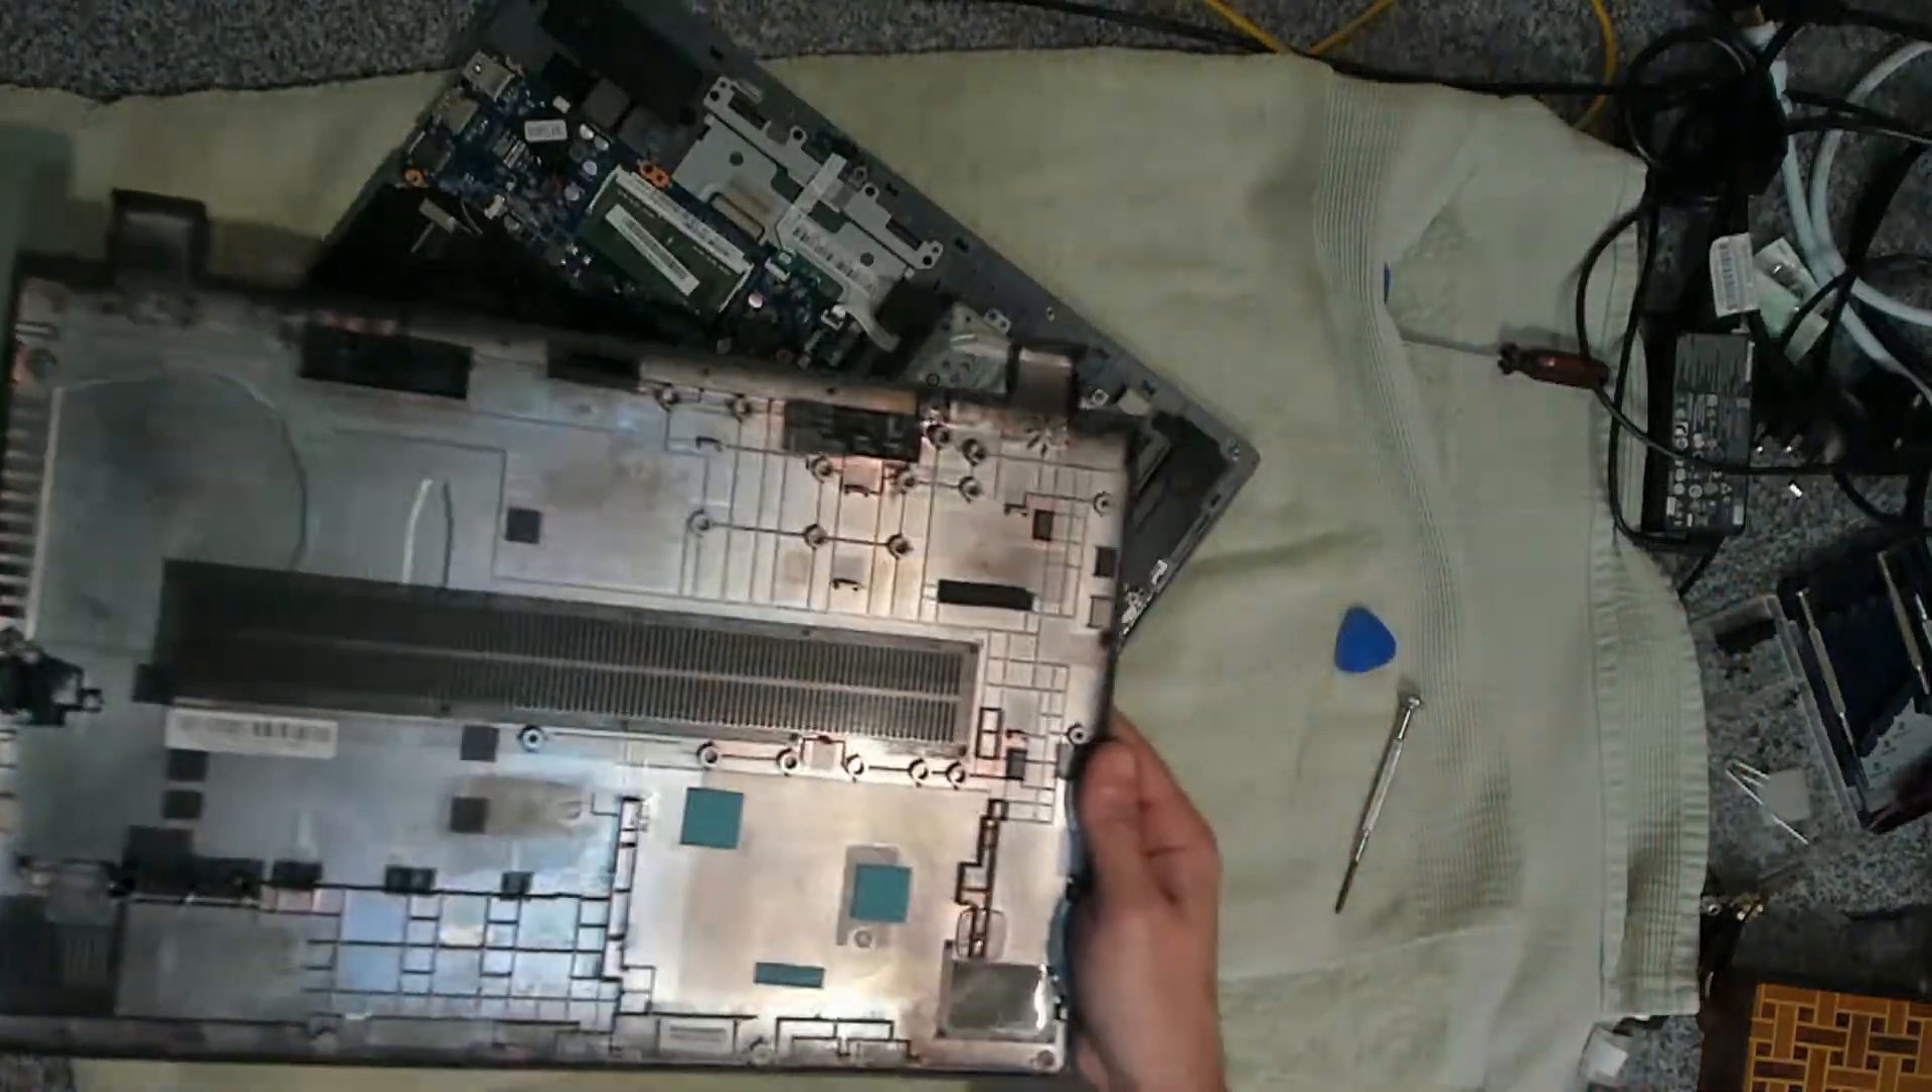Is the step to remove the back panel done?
Yes.